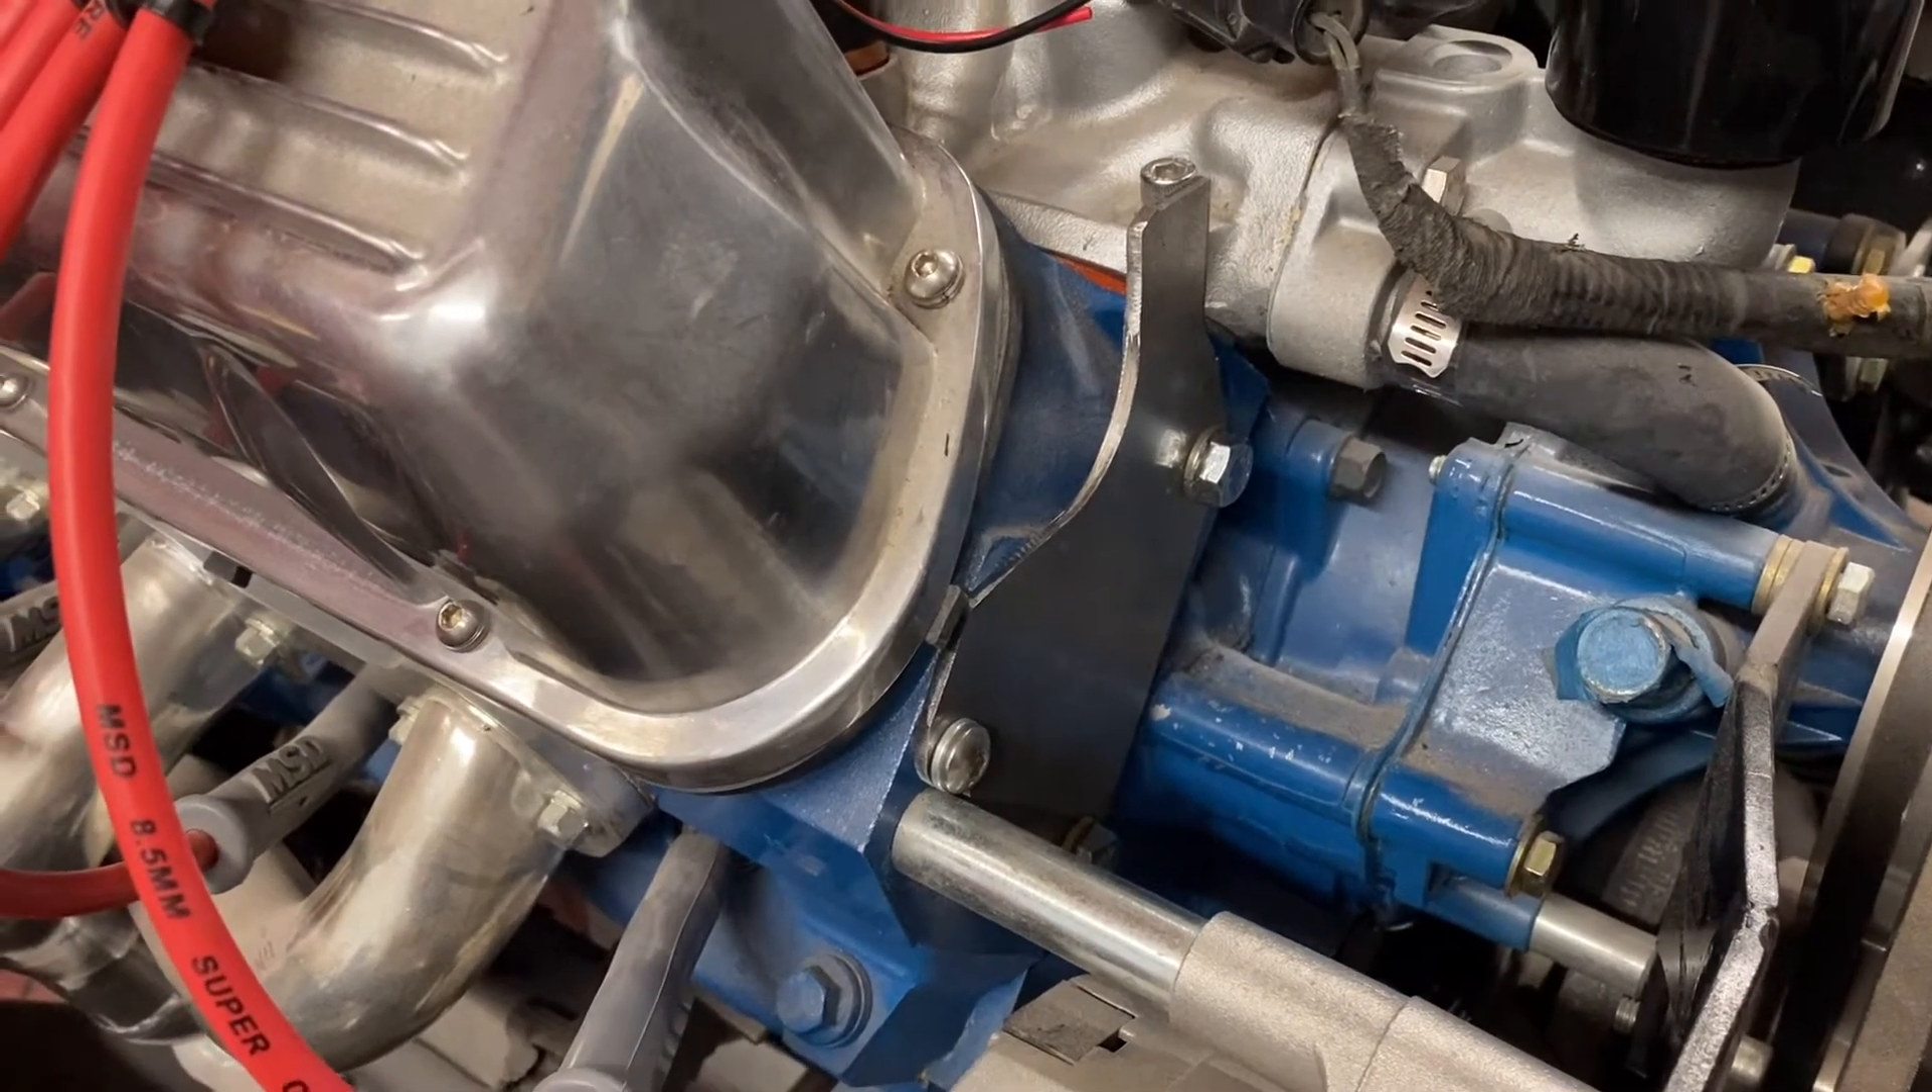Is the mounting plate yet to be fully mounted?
No.